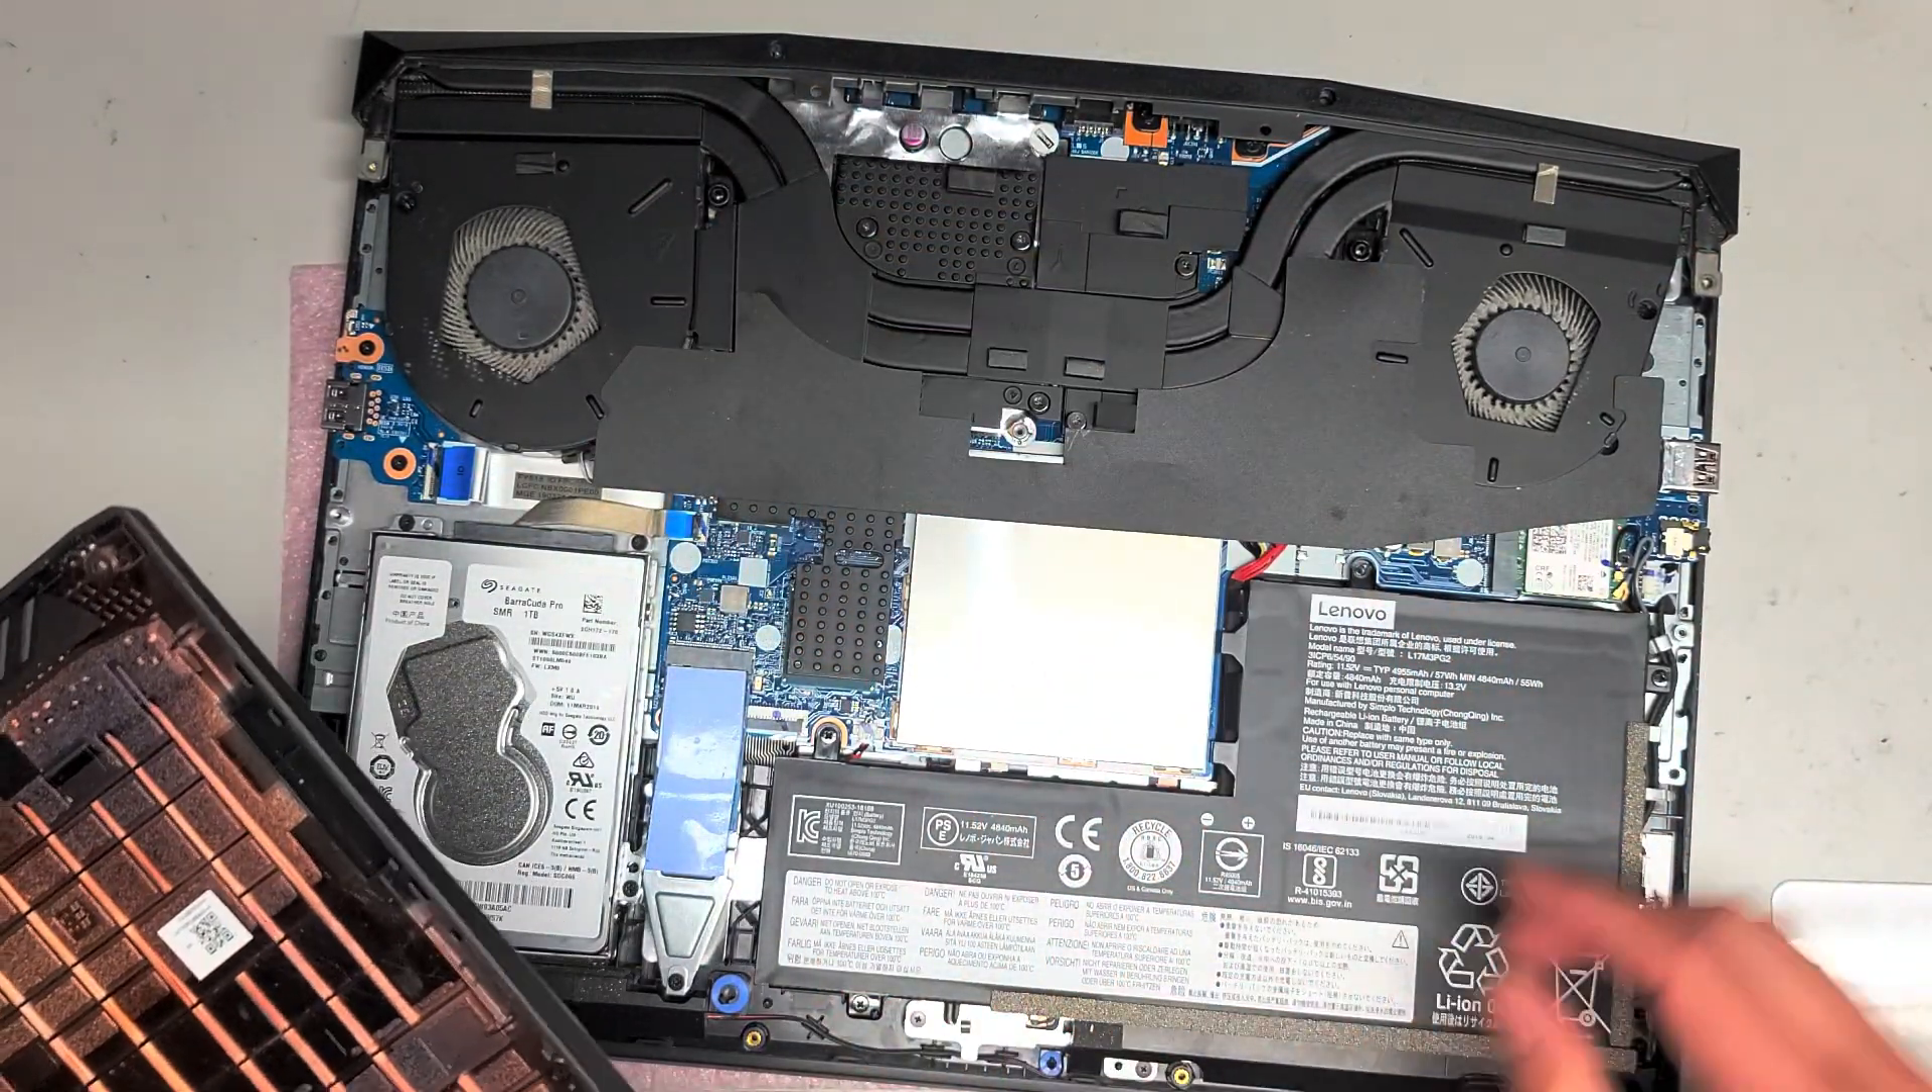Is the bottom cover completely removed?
Yes.